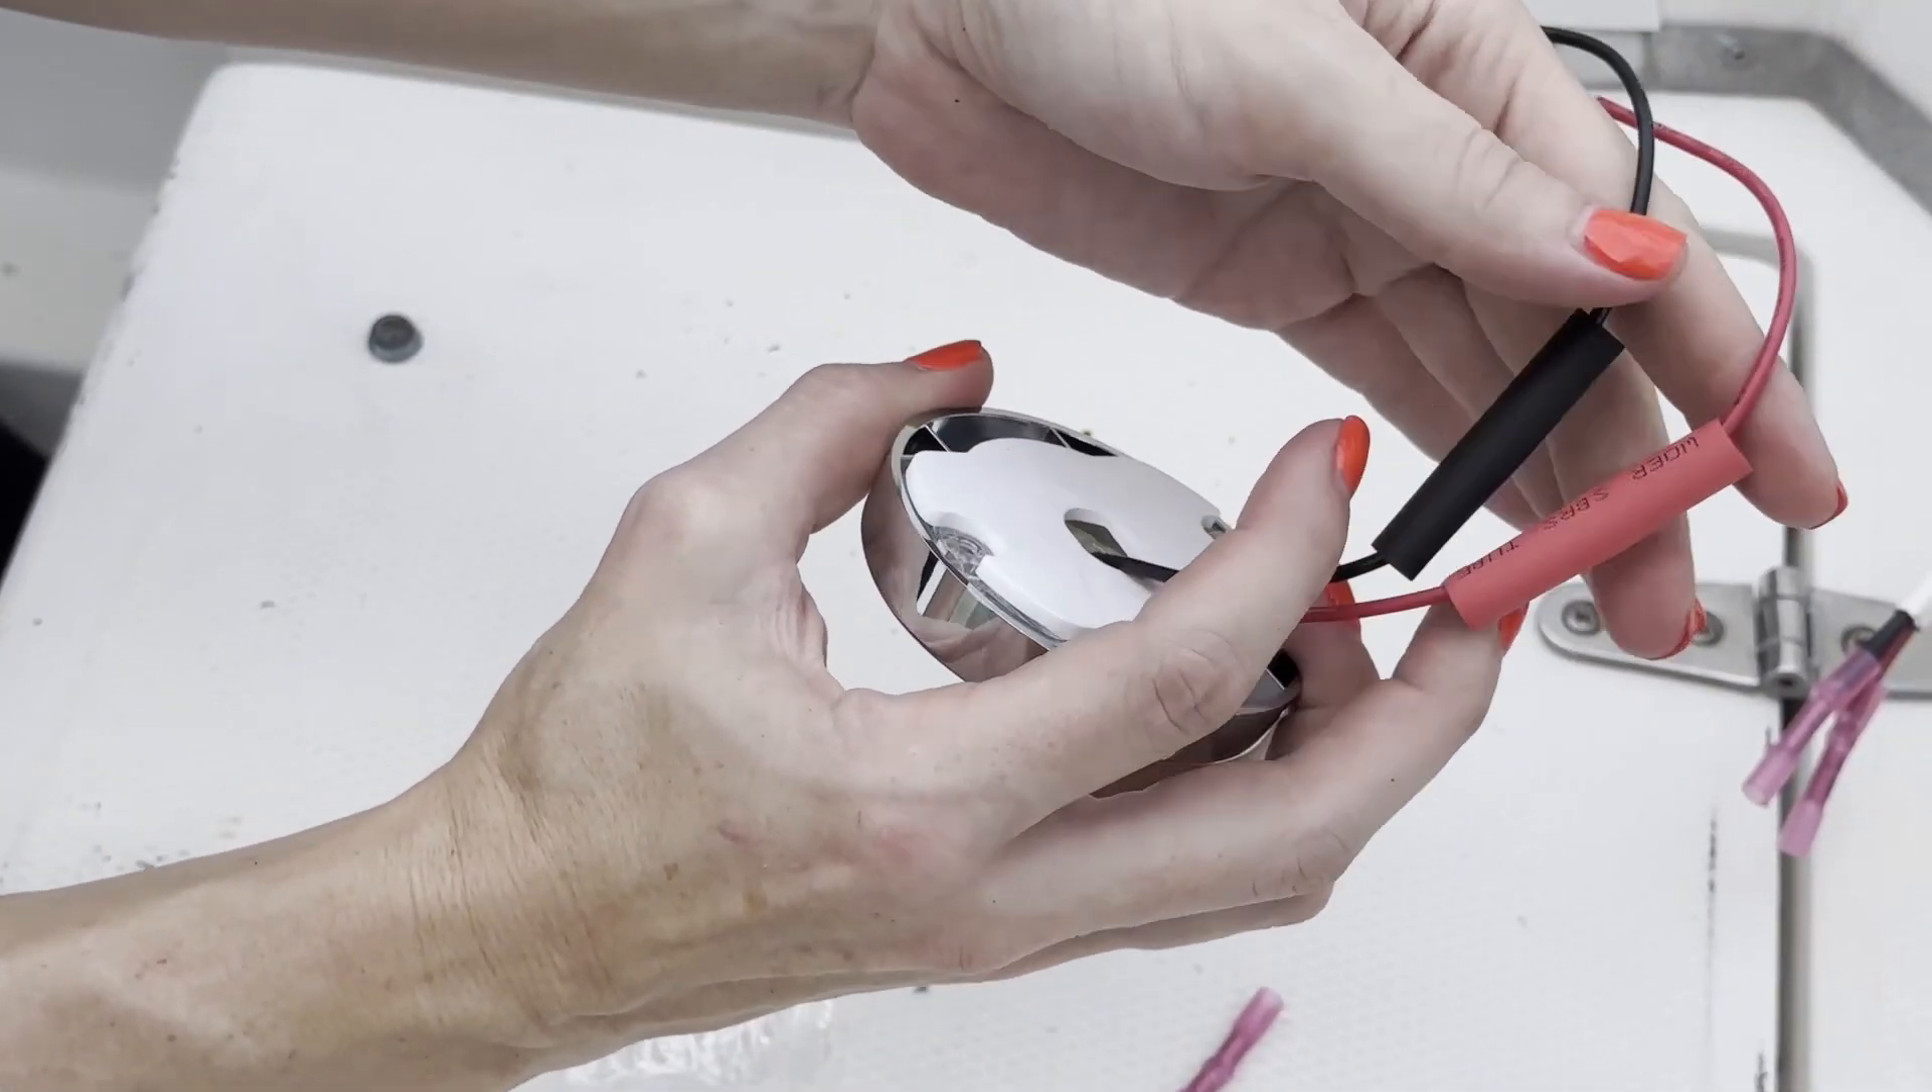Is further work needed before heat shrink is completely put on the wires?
No.